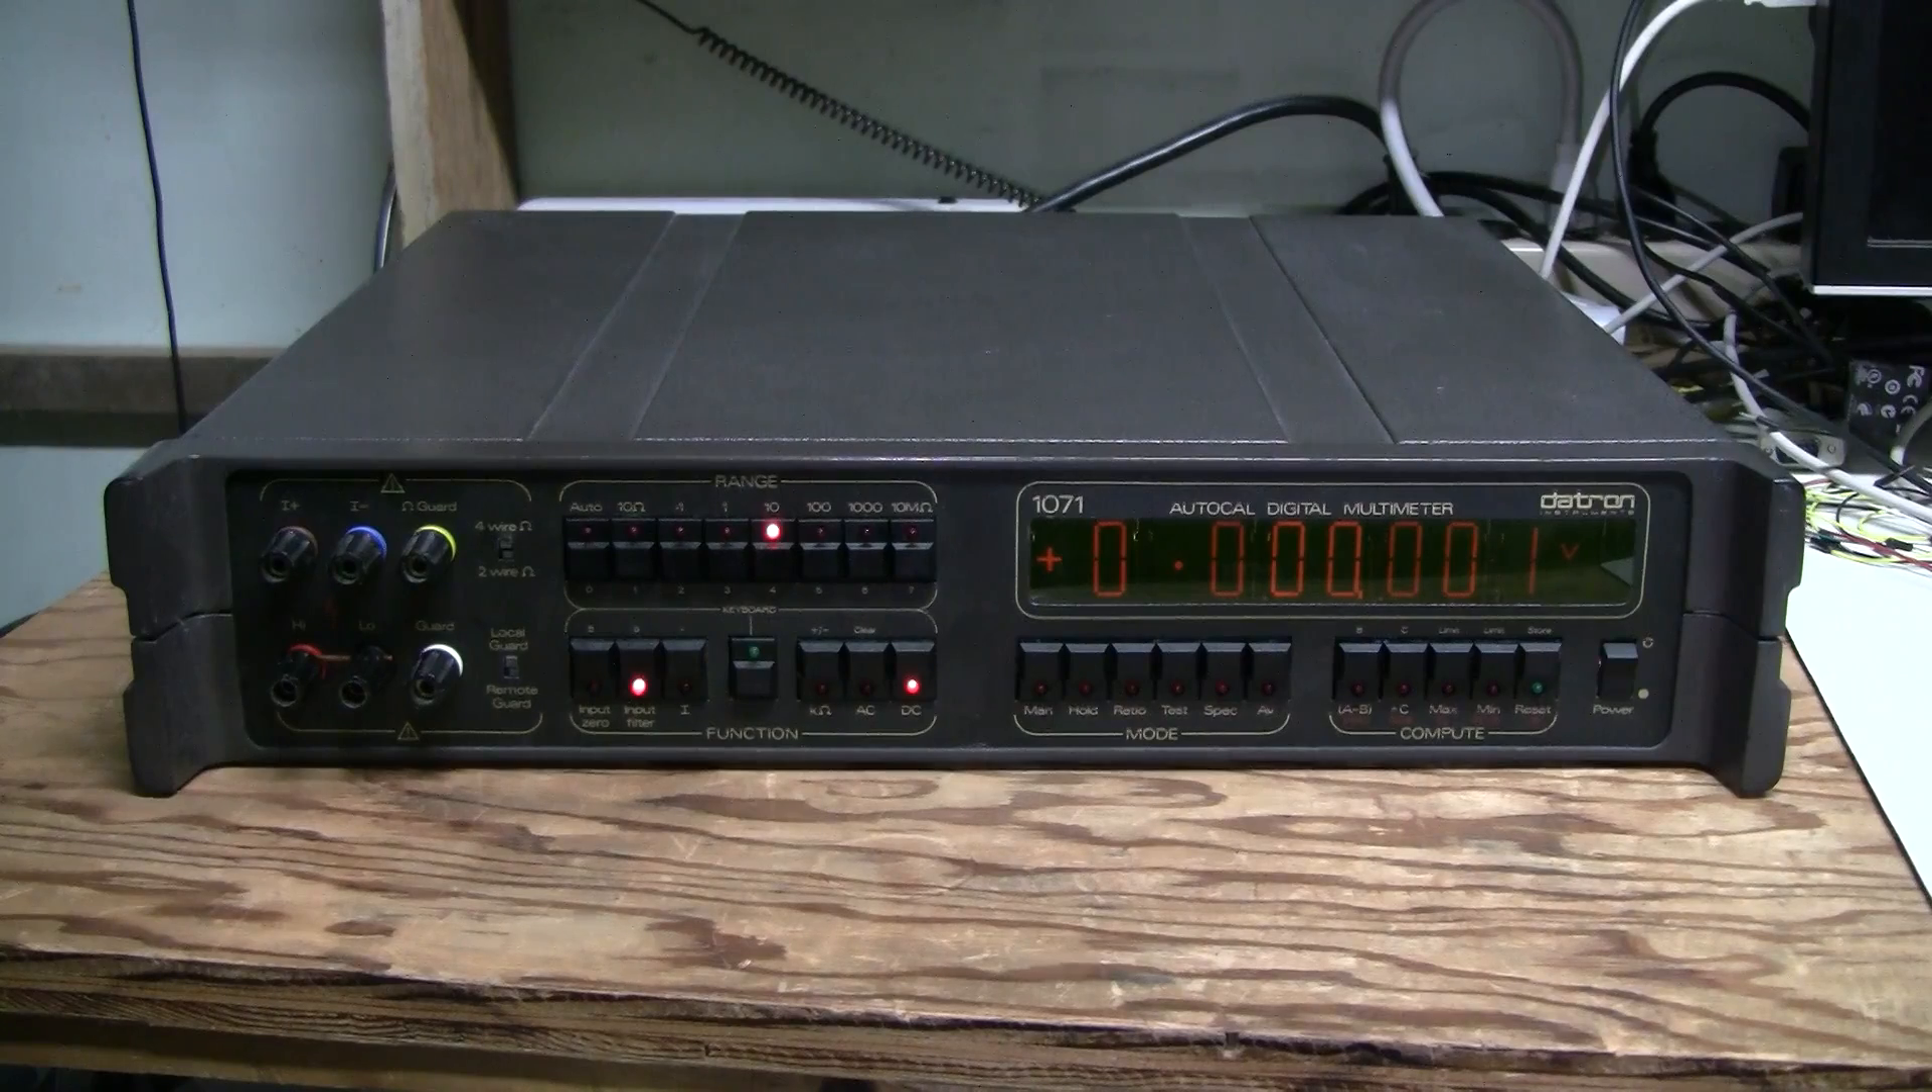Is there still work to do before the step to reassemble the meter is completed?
No.